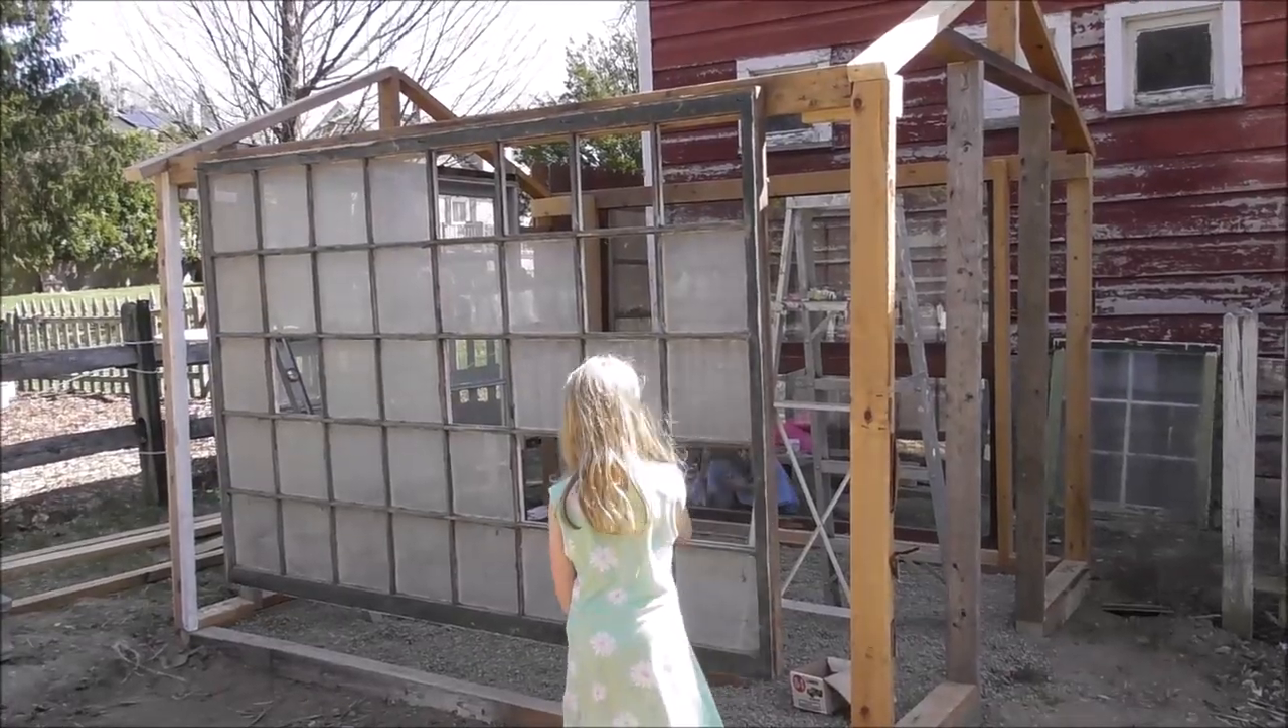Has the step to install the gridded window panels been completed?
No.